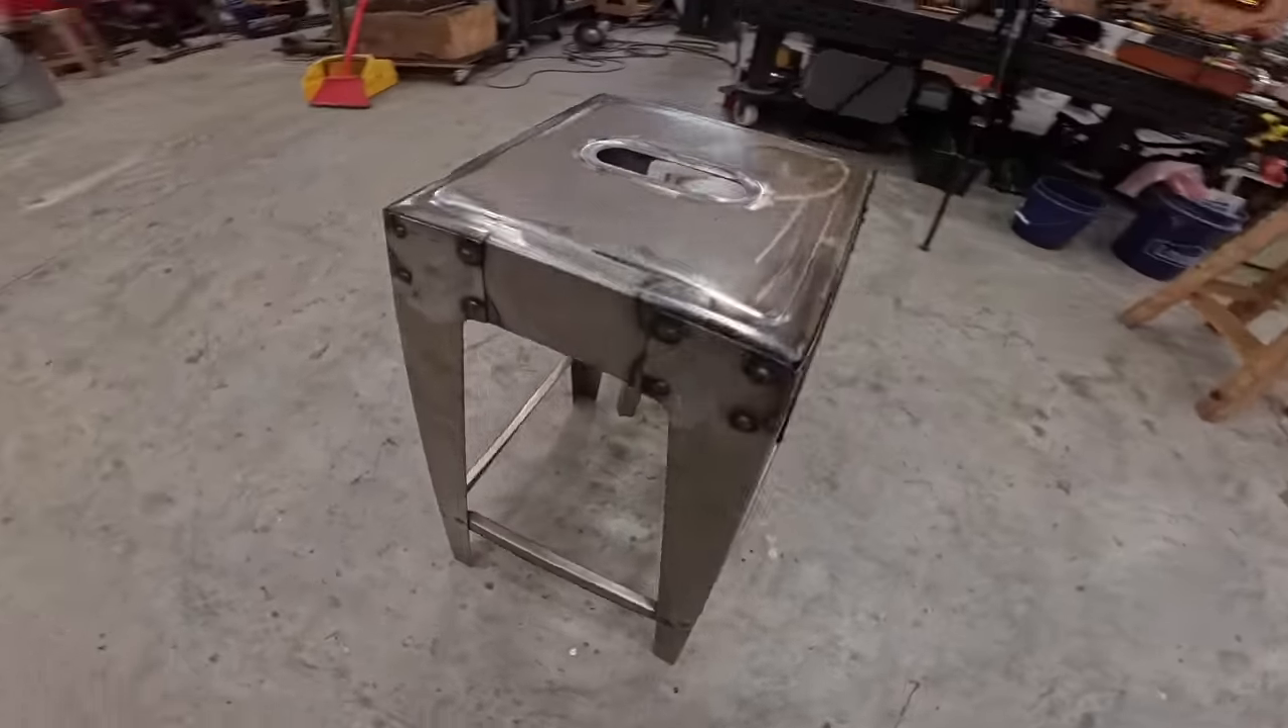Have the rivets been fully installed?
Yes.